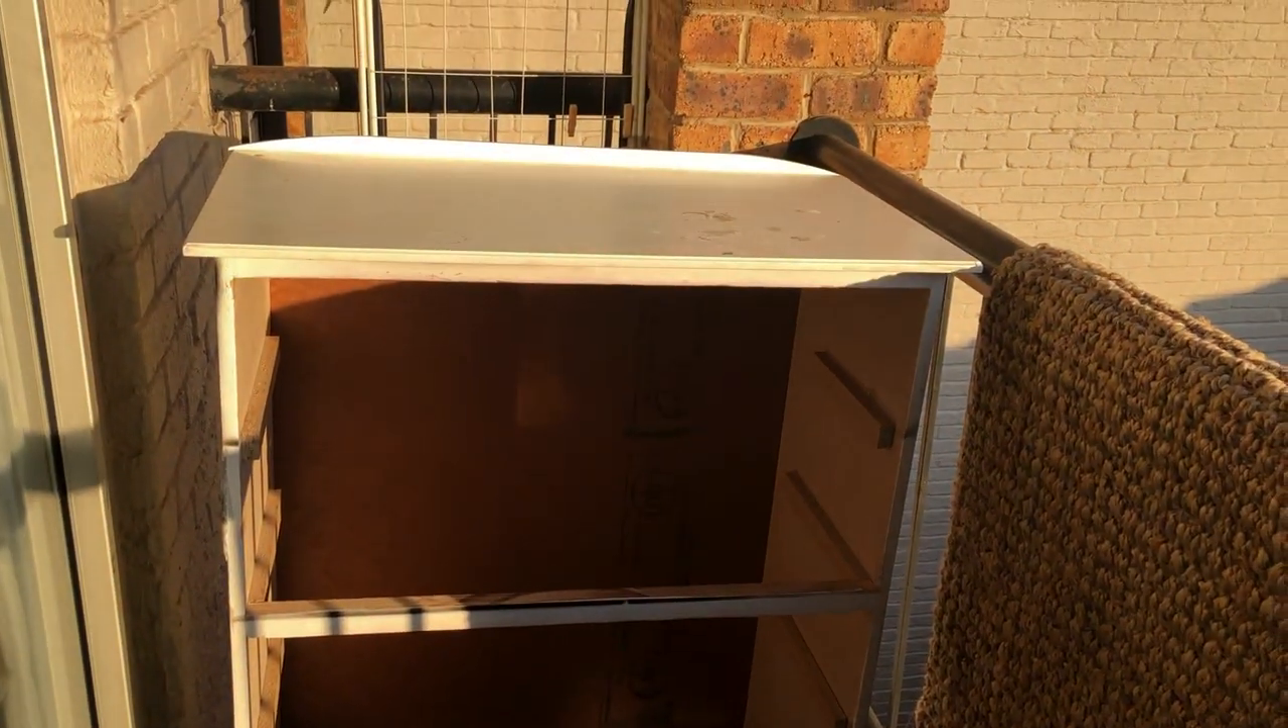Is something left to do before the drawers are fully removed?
No.